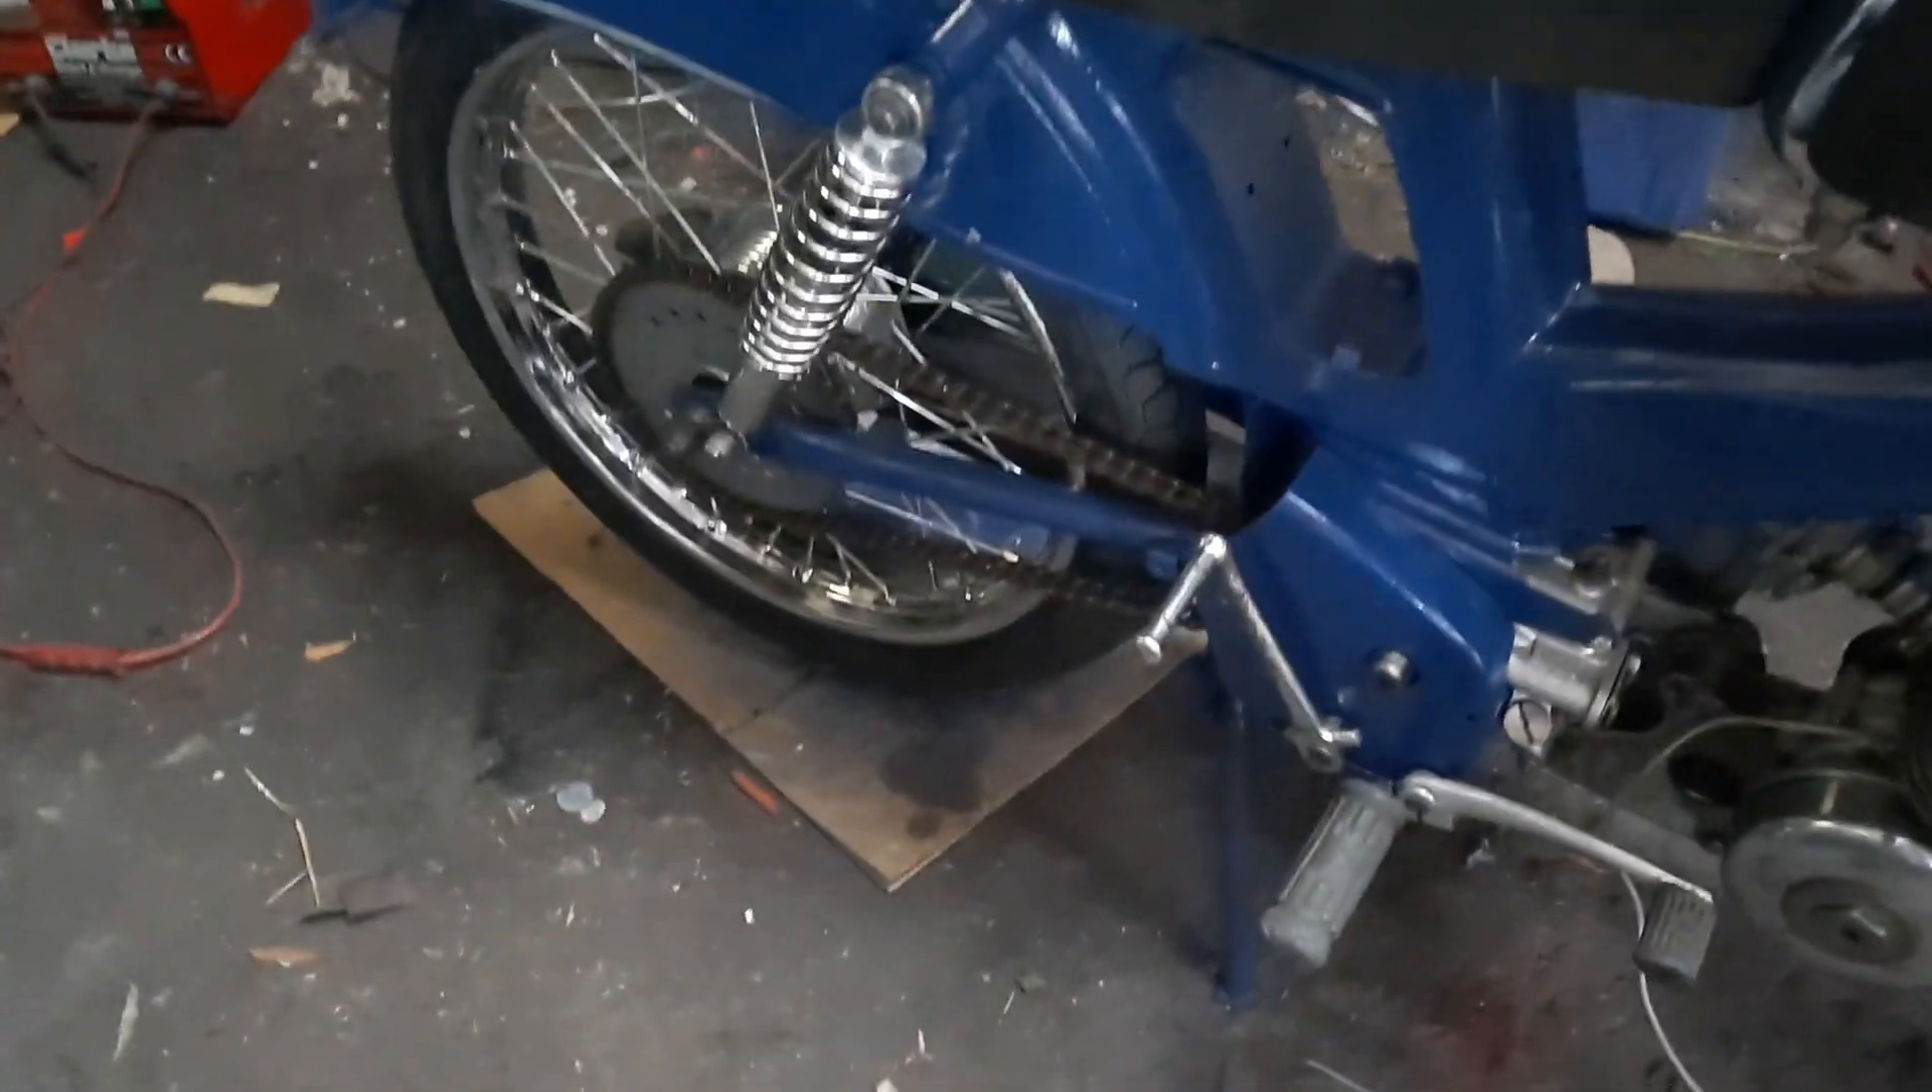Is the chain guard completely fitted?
No.